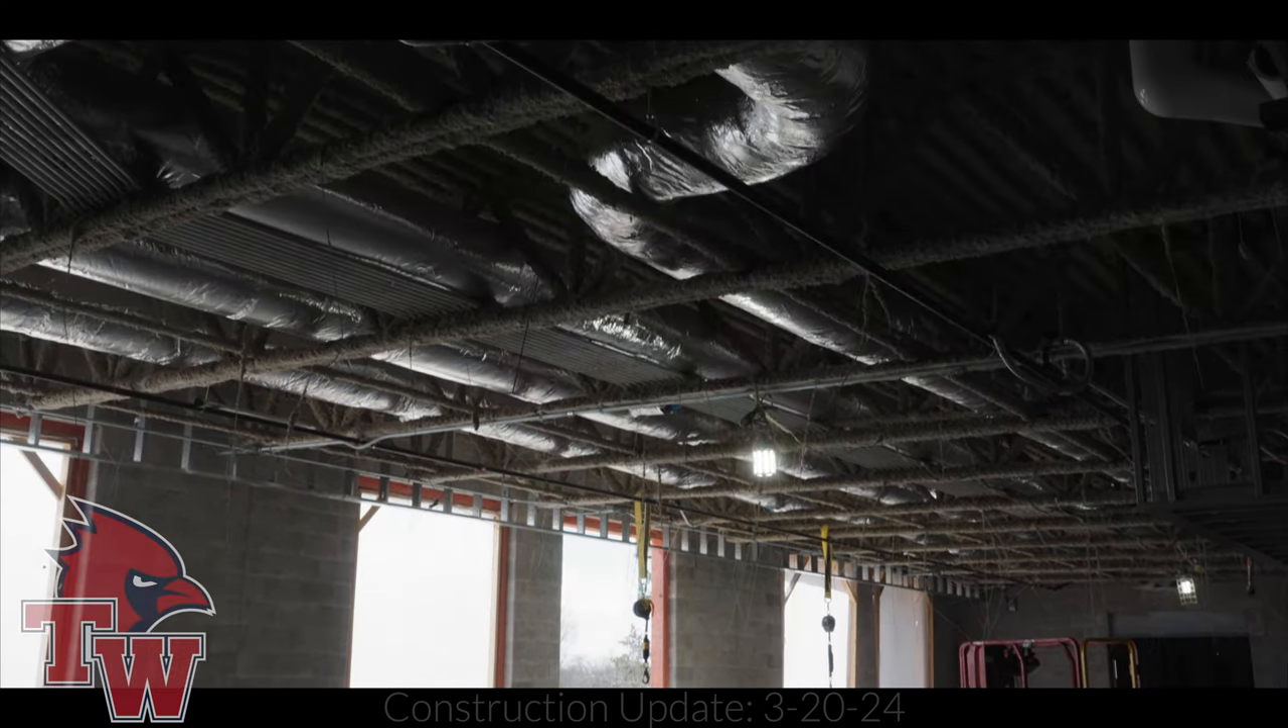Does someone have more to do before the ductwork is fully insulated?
No.